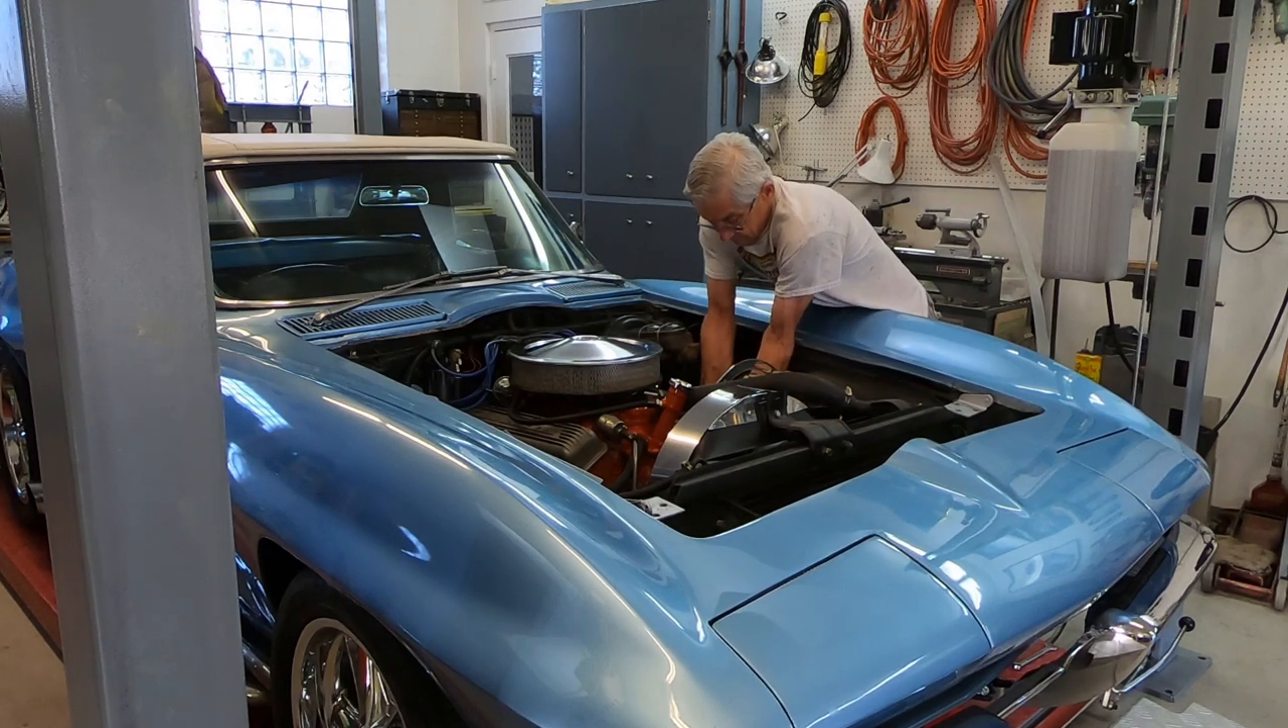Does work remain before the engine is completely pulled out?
Yes.